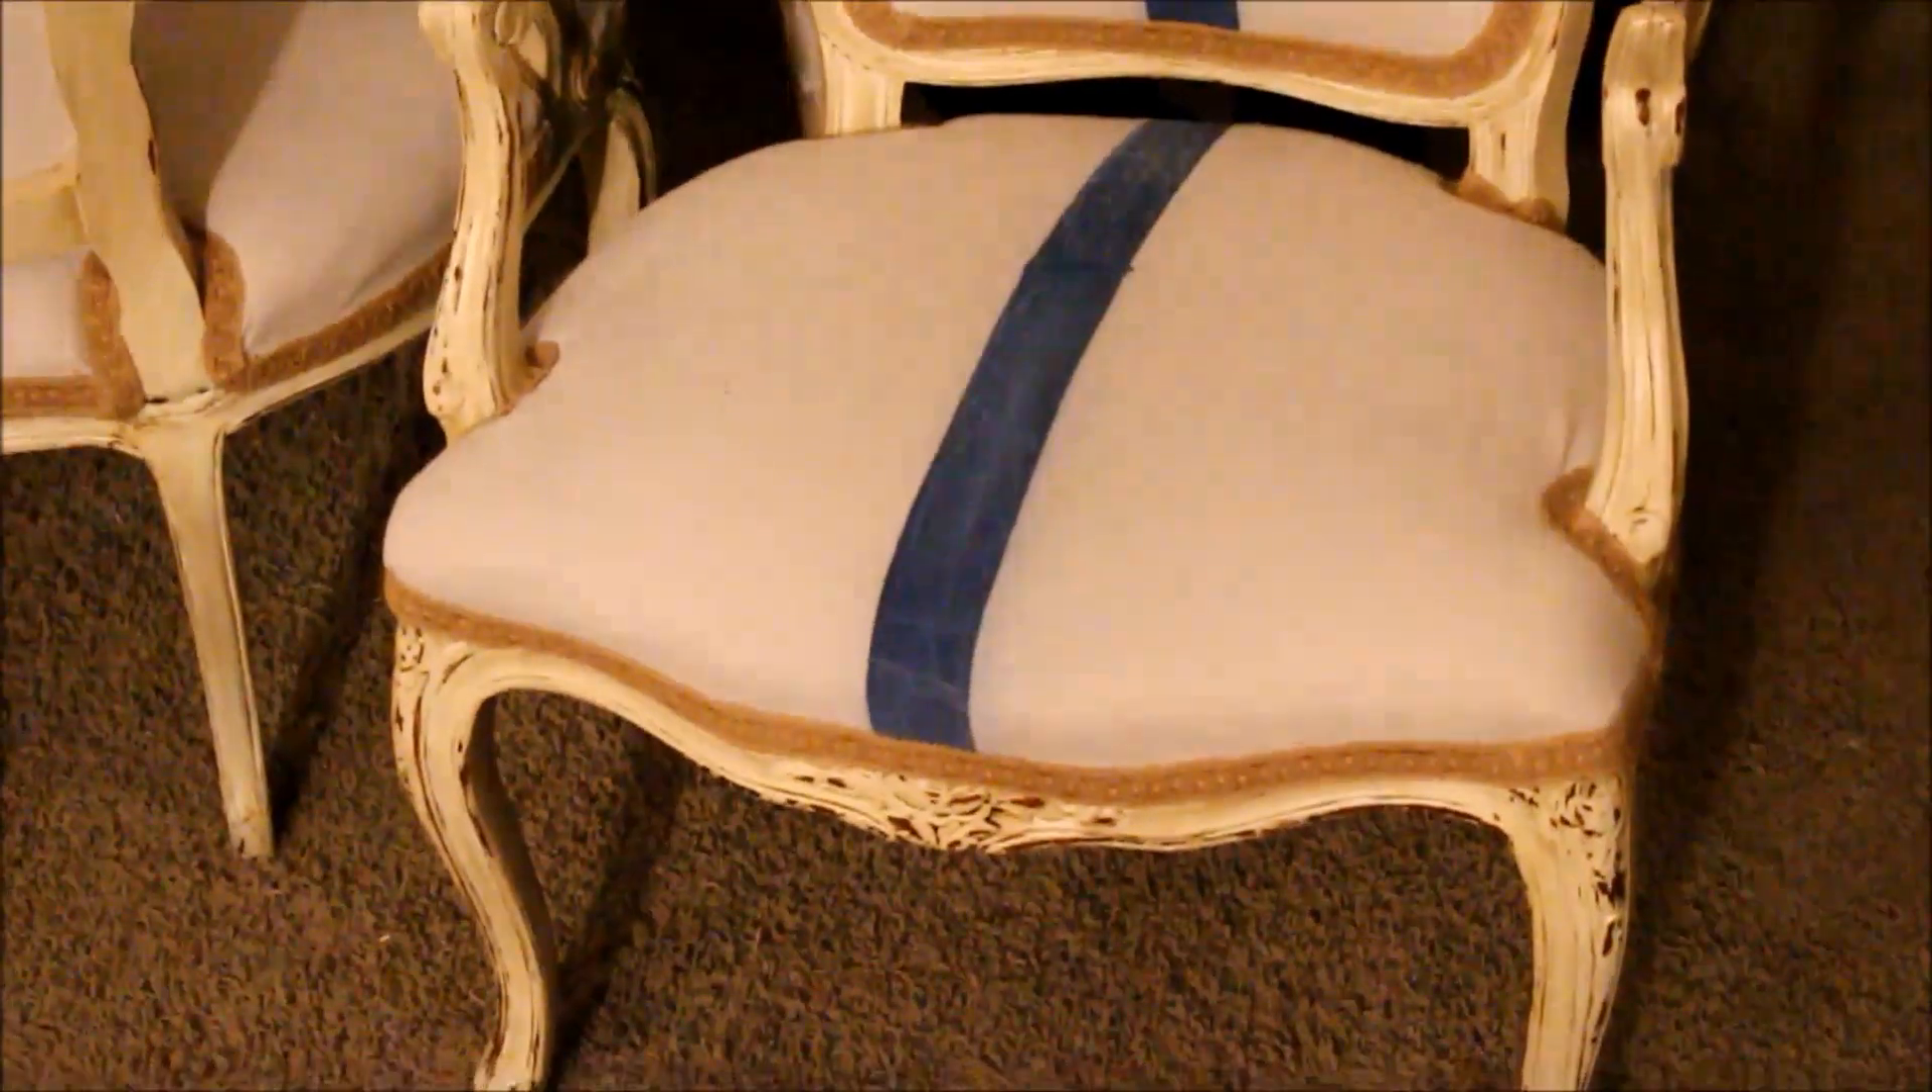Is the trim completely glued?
Yes.